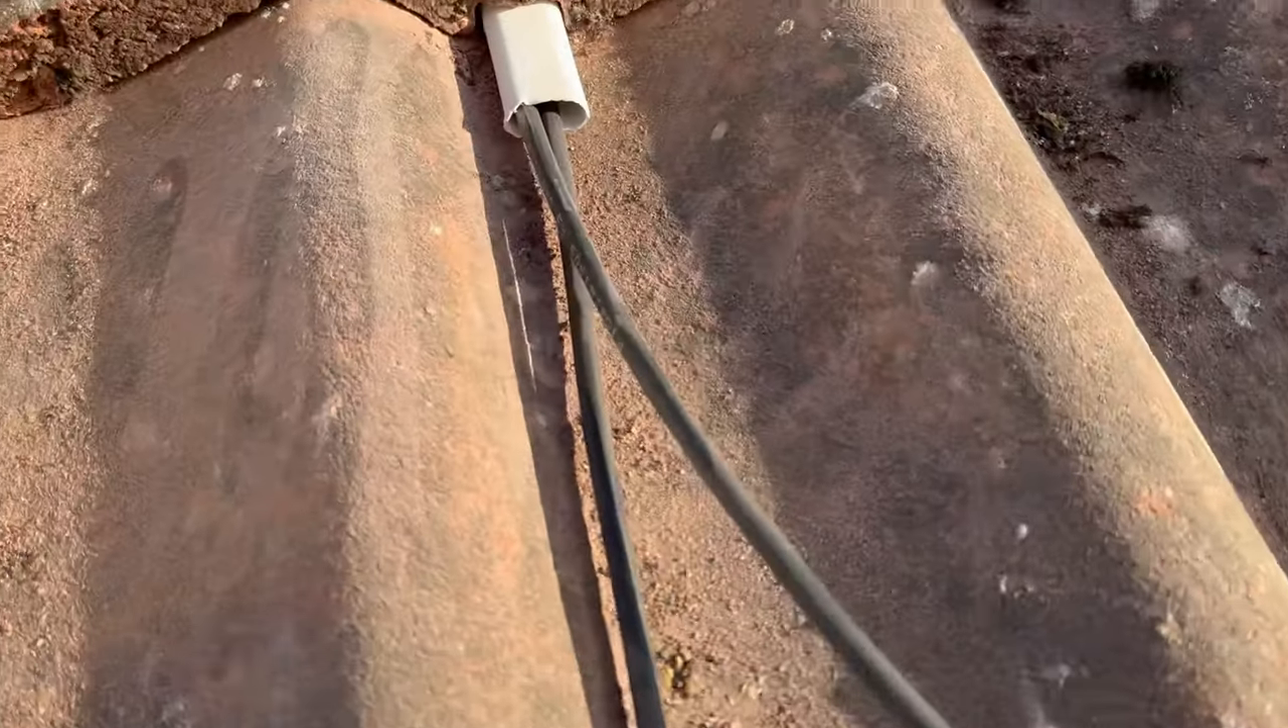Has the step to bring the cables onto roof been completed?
Yes.